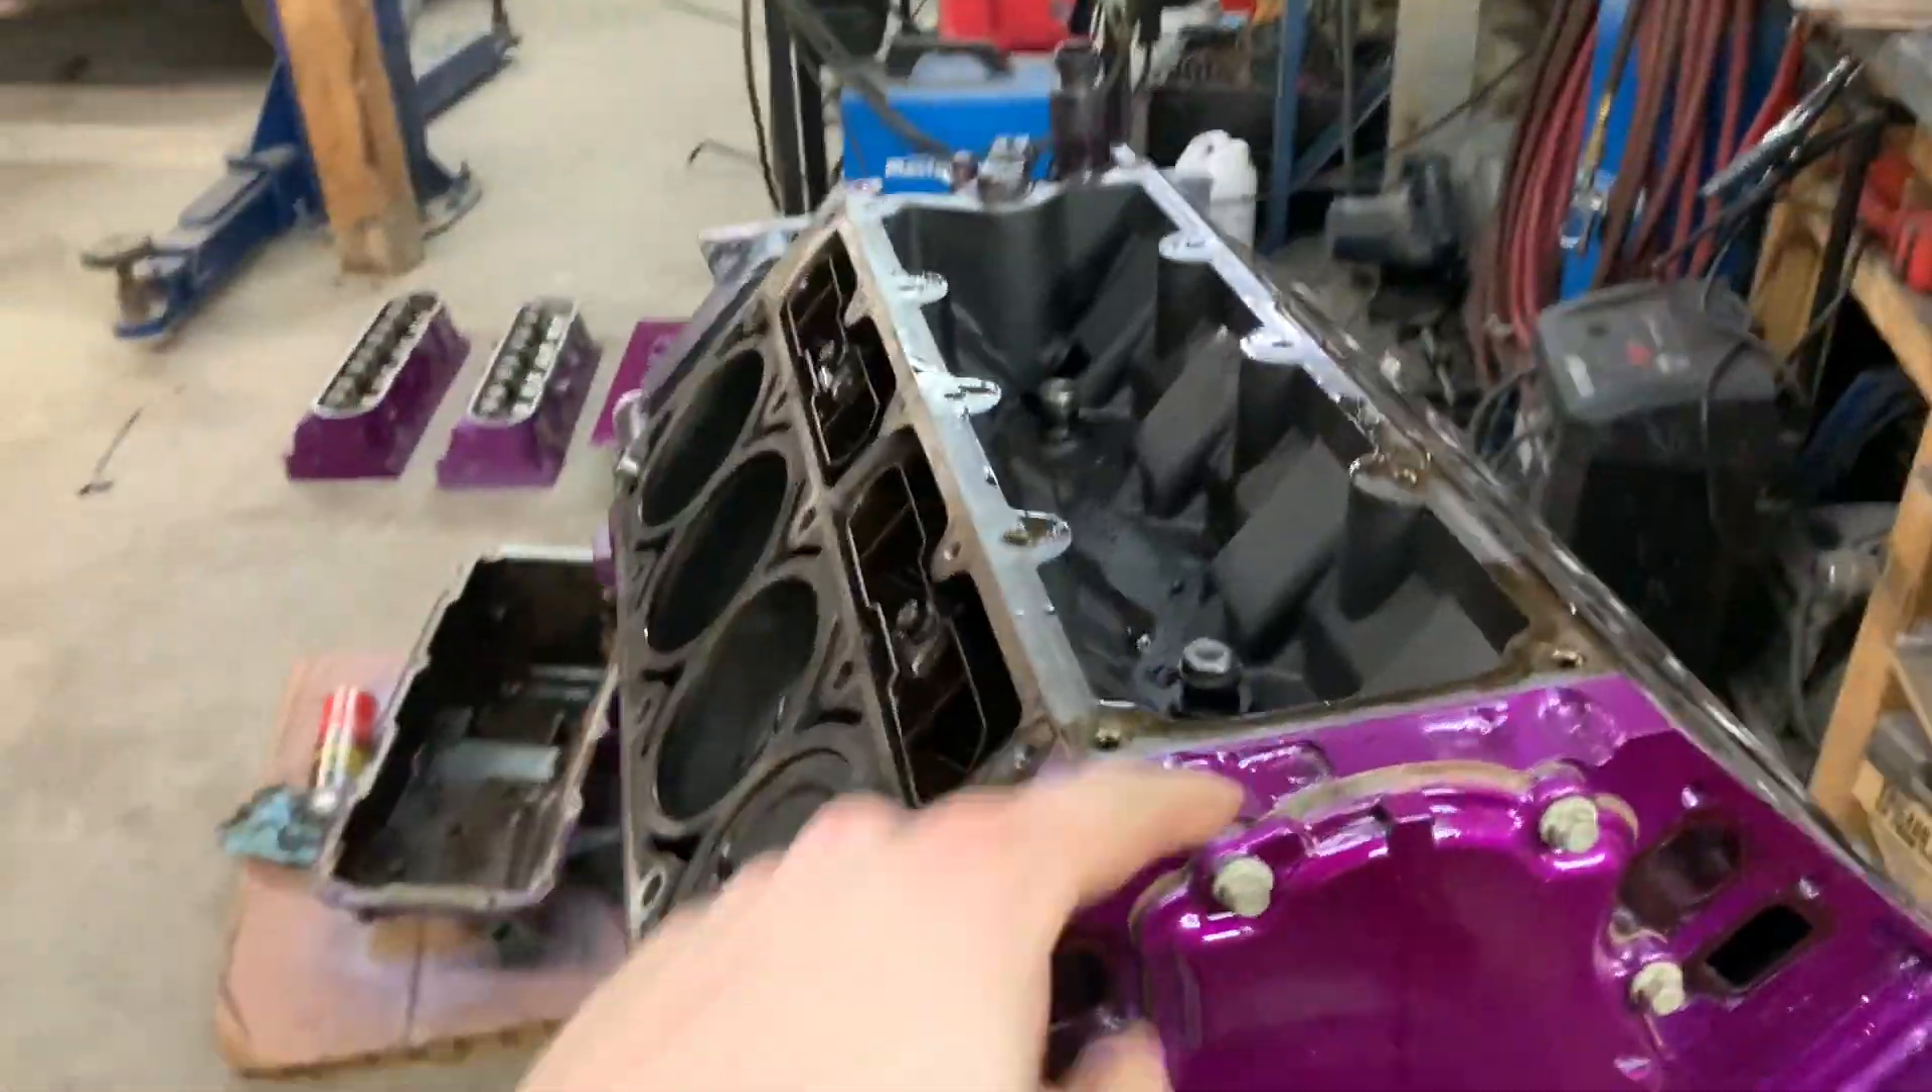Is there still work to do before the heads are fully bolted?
Yes.